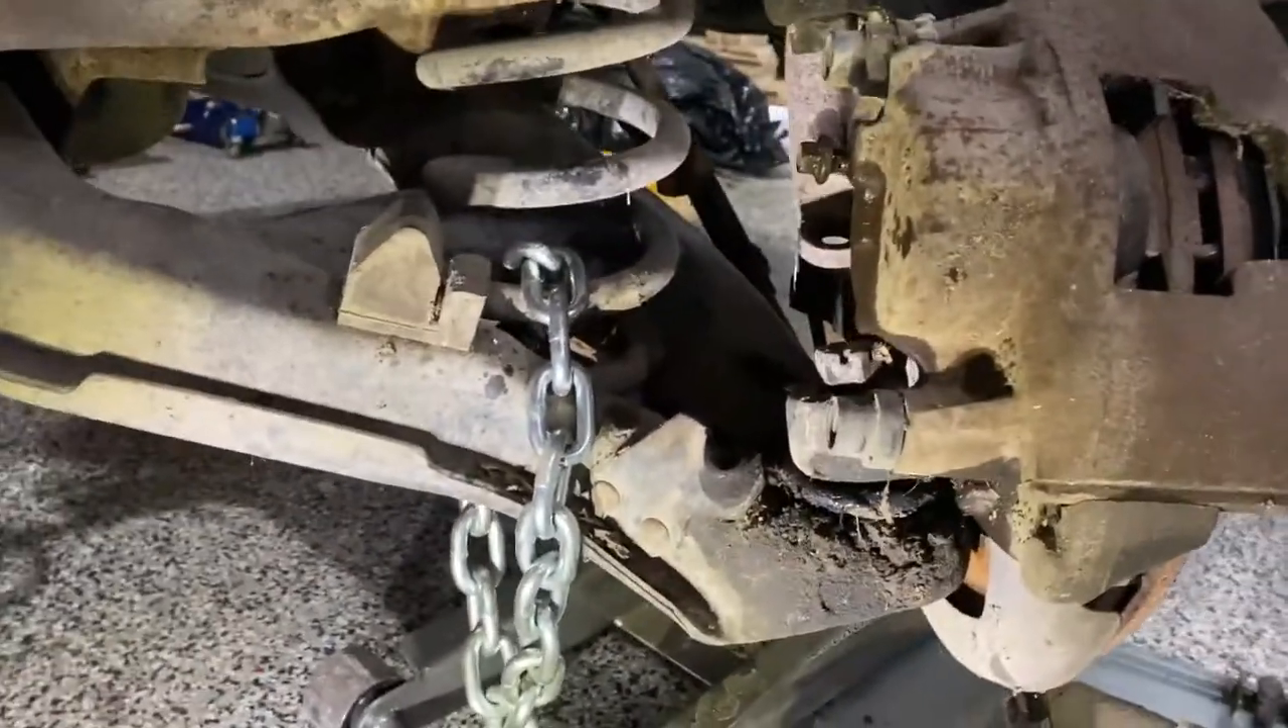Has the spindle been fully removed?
No.